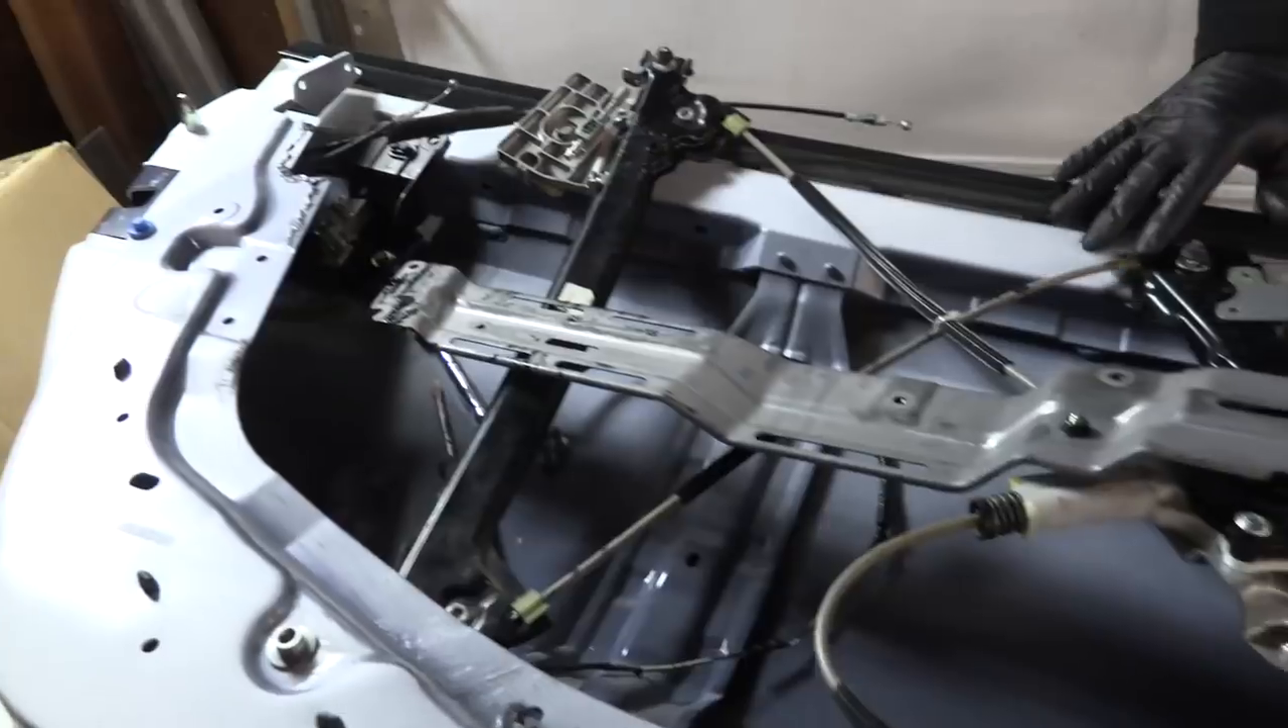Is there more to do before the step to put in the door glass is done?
Yes.